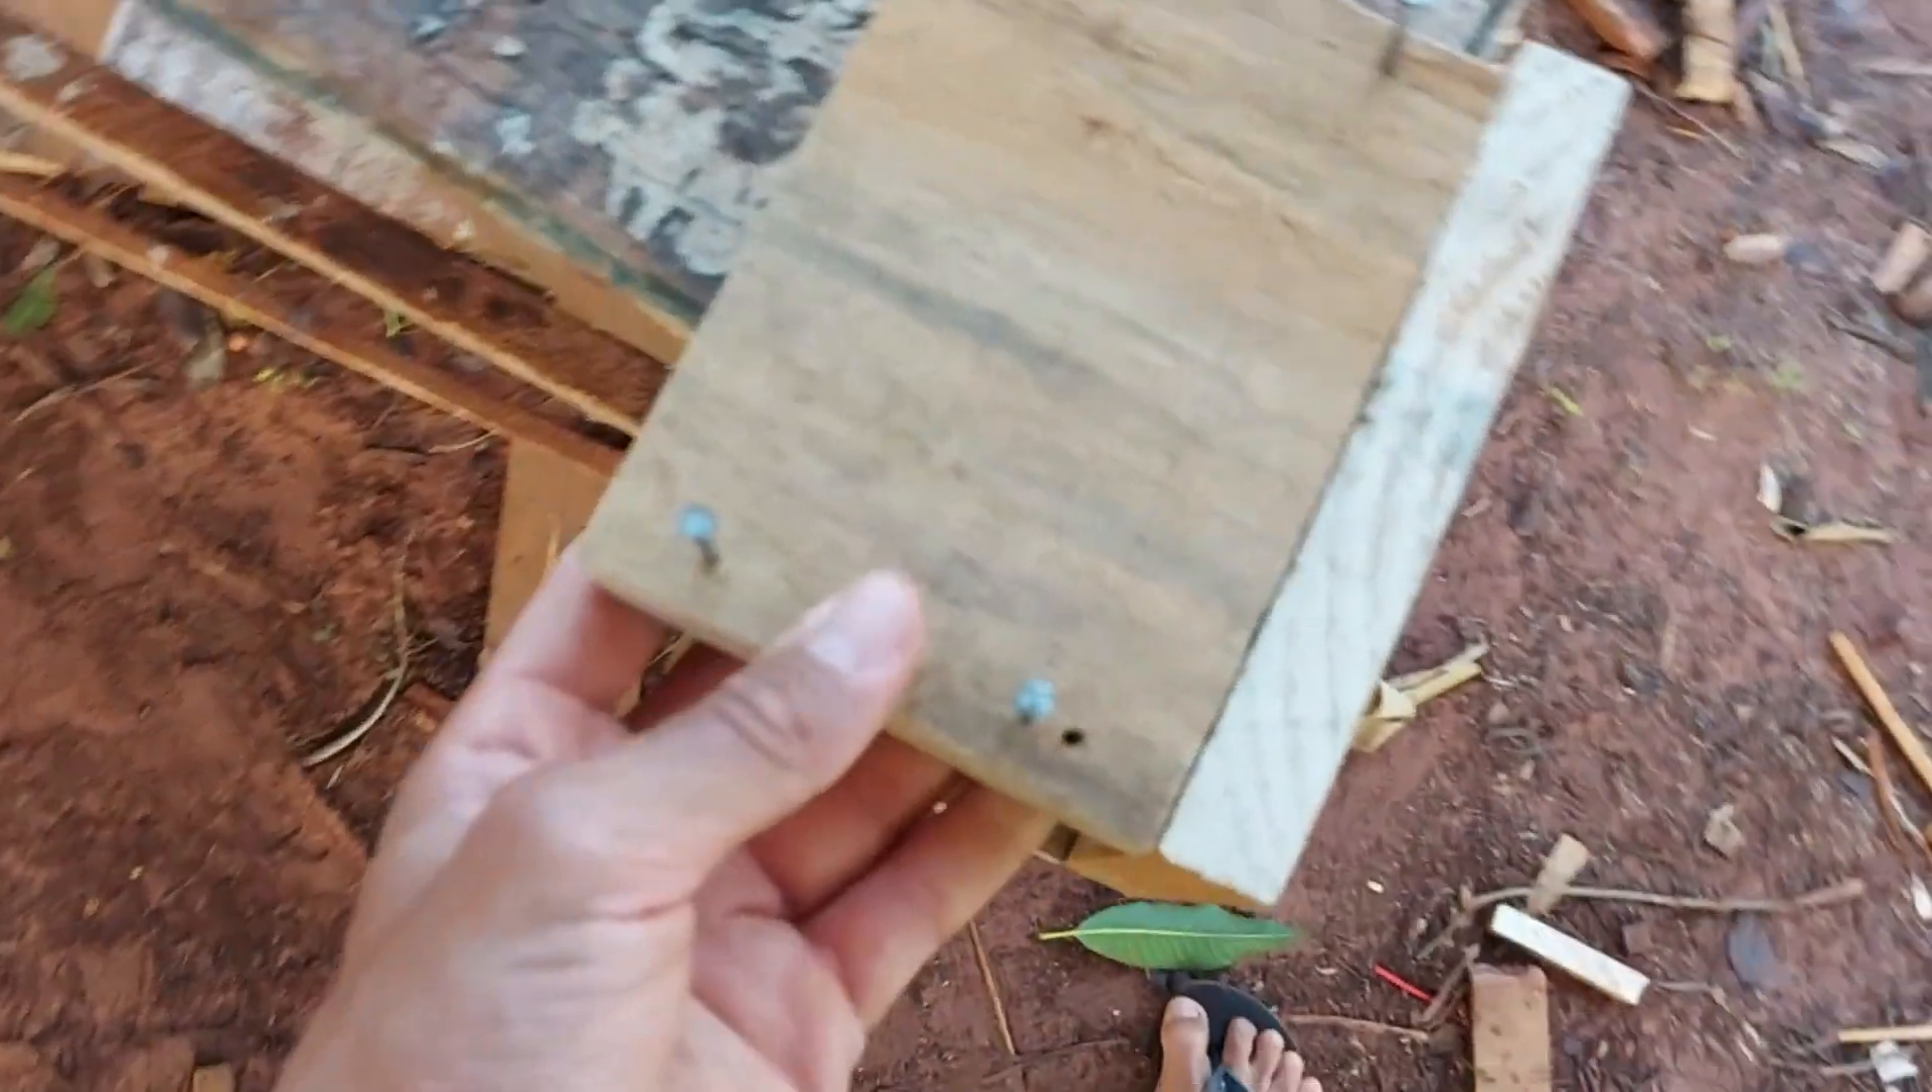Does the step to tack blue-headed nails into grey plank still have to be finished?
No.